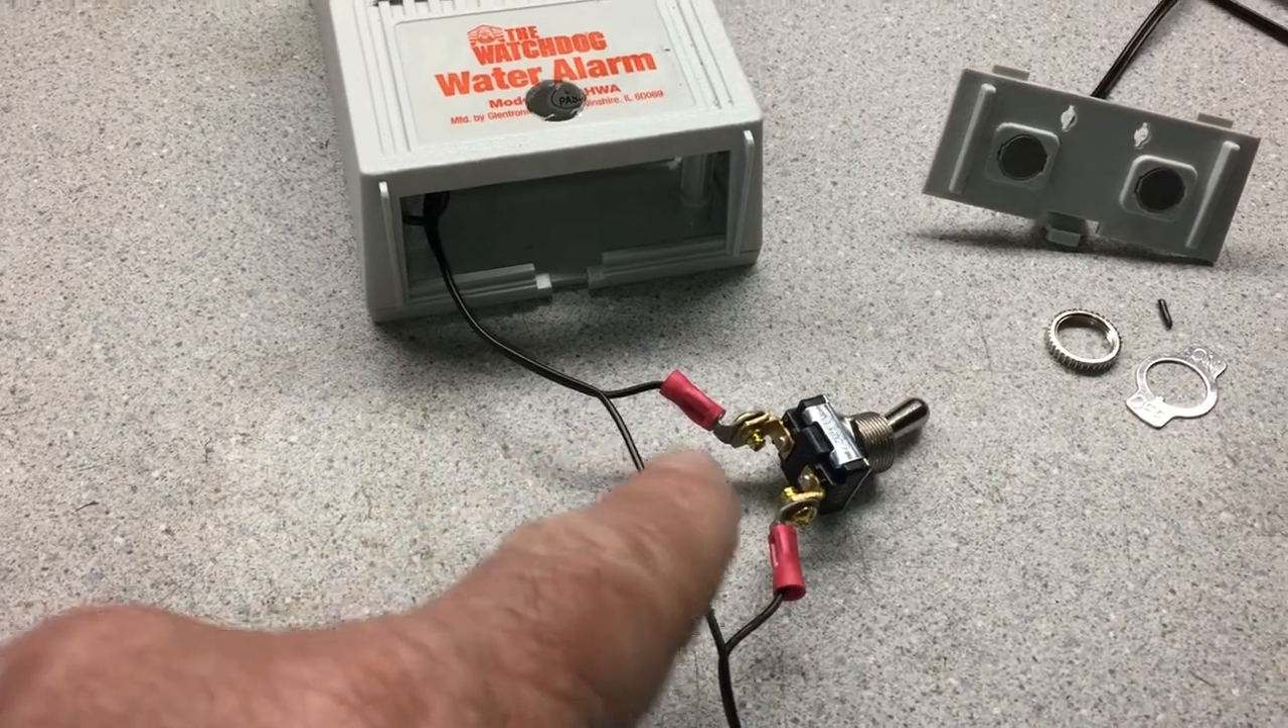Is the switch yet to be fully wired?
No.